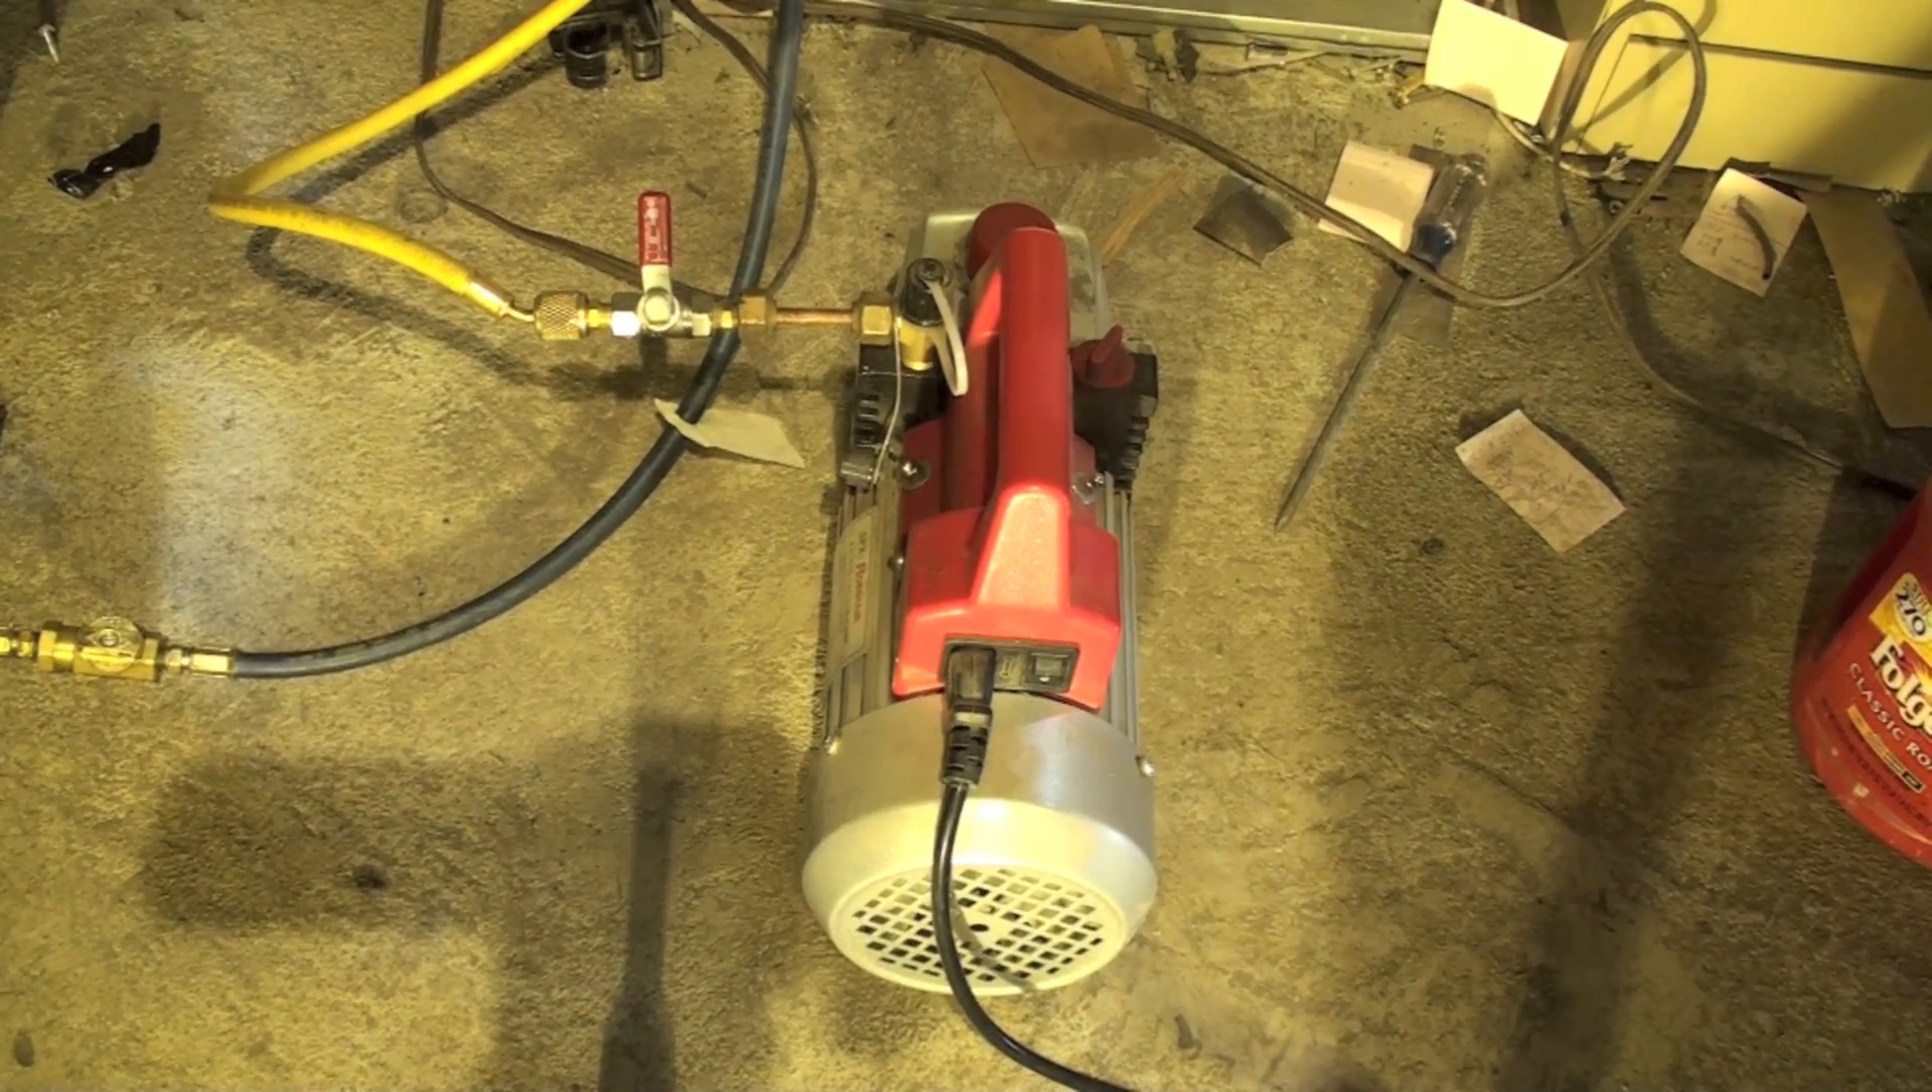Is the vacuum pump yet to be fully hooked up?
No.